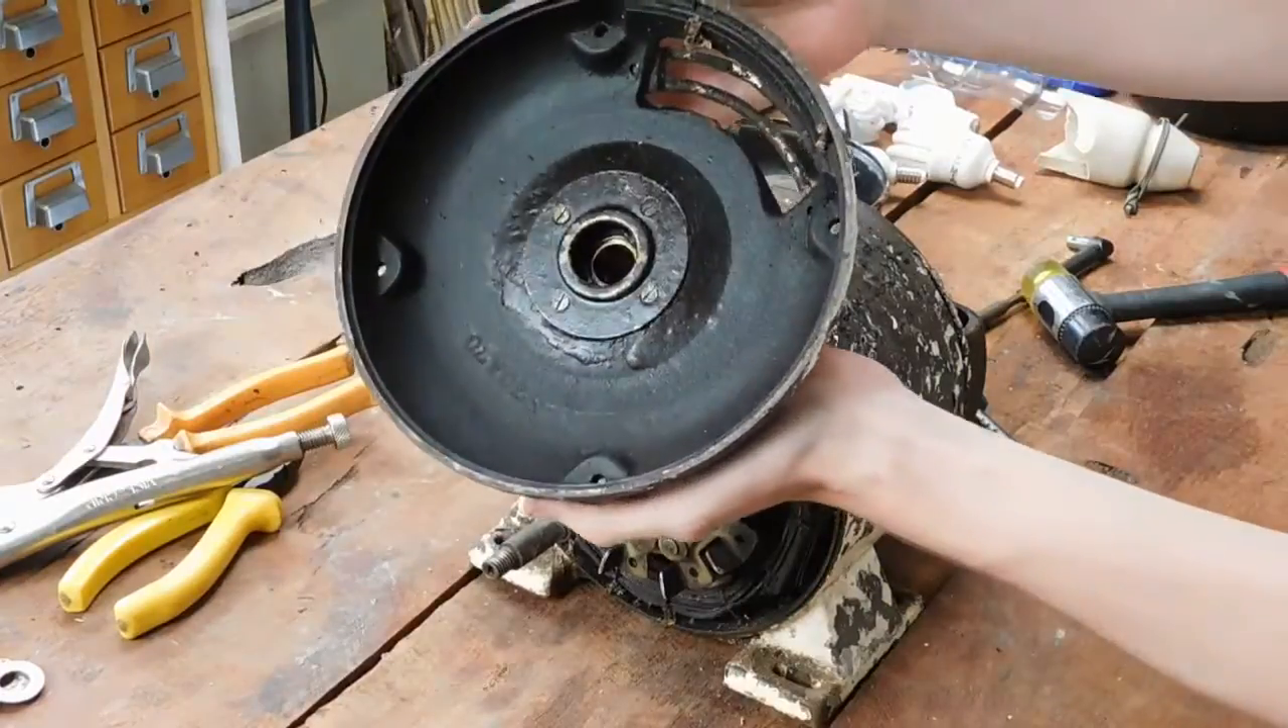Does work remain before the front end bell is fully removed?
No.